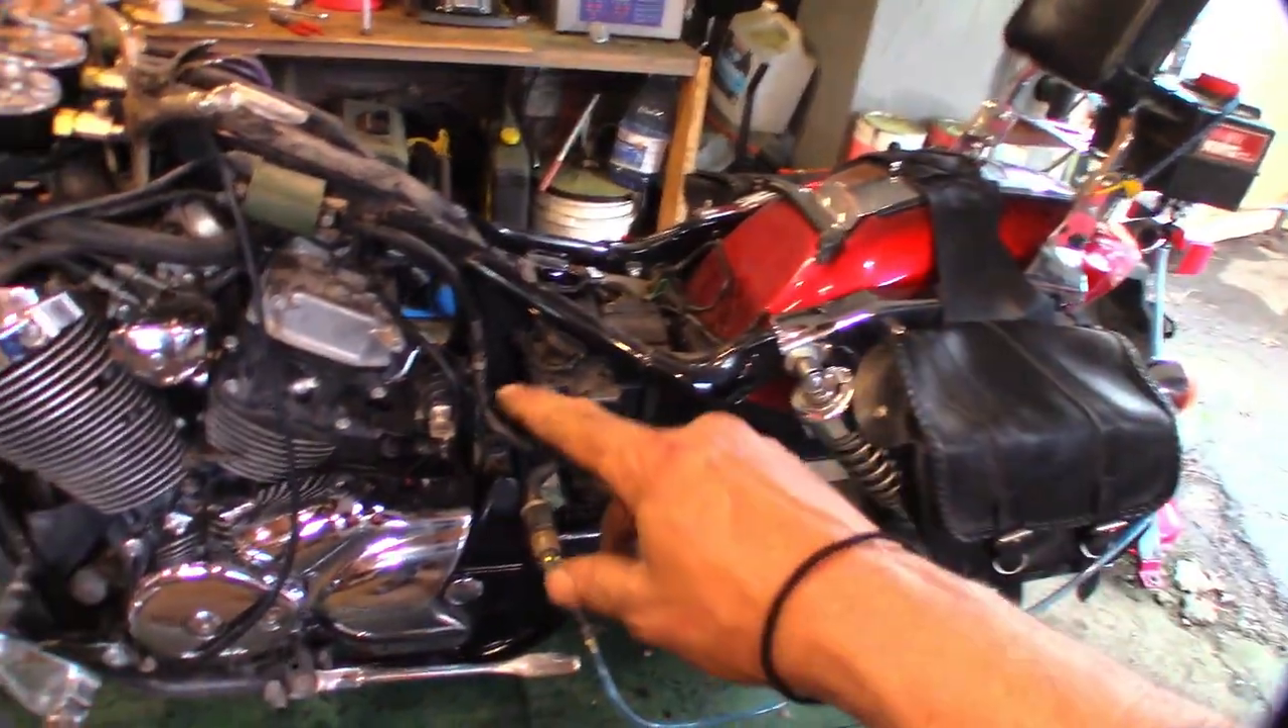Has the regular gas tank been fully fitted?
No.